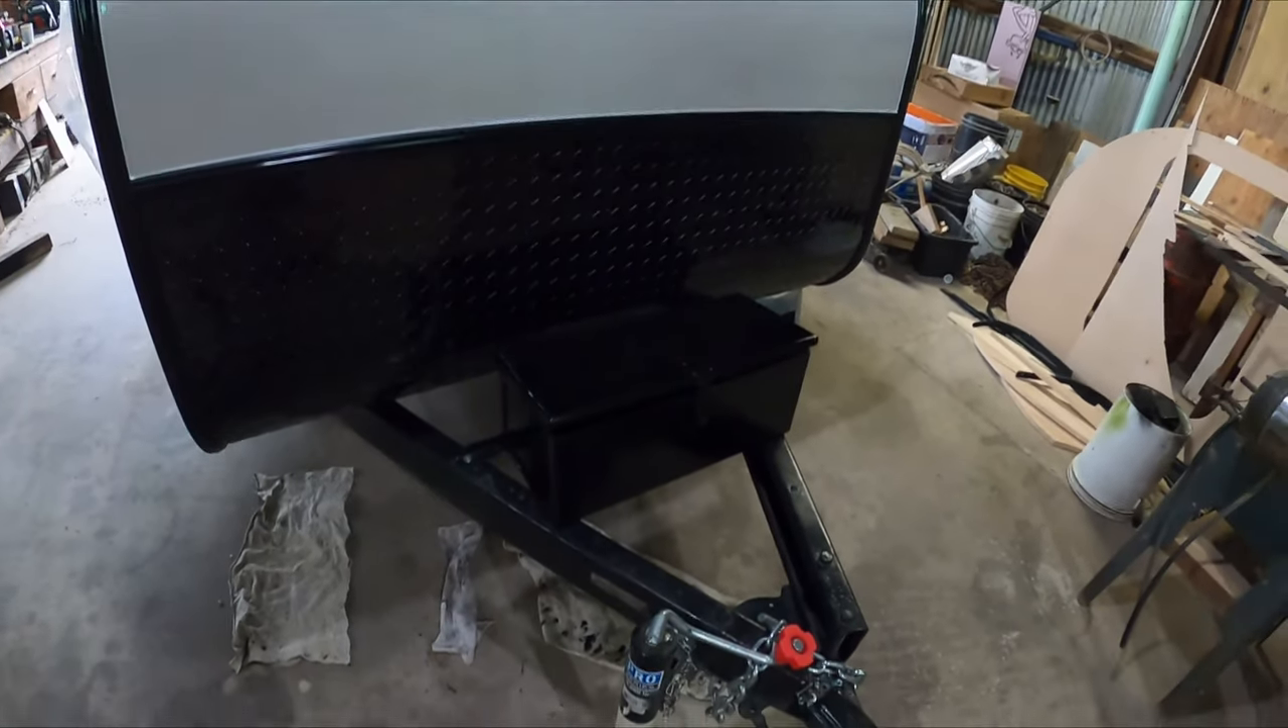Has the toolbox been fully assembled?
Yes.